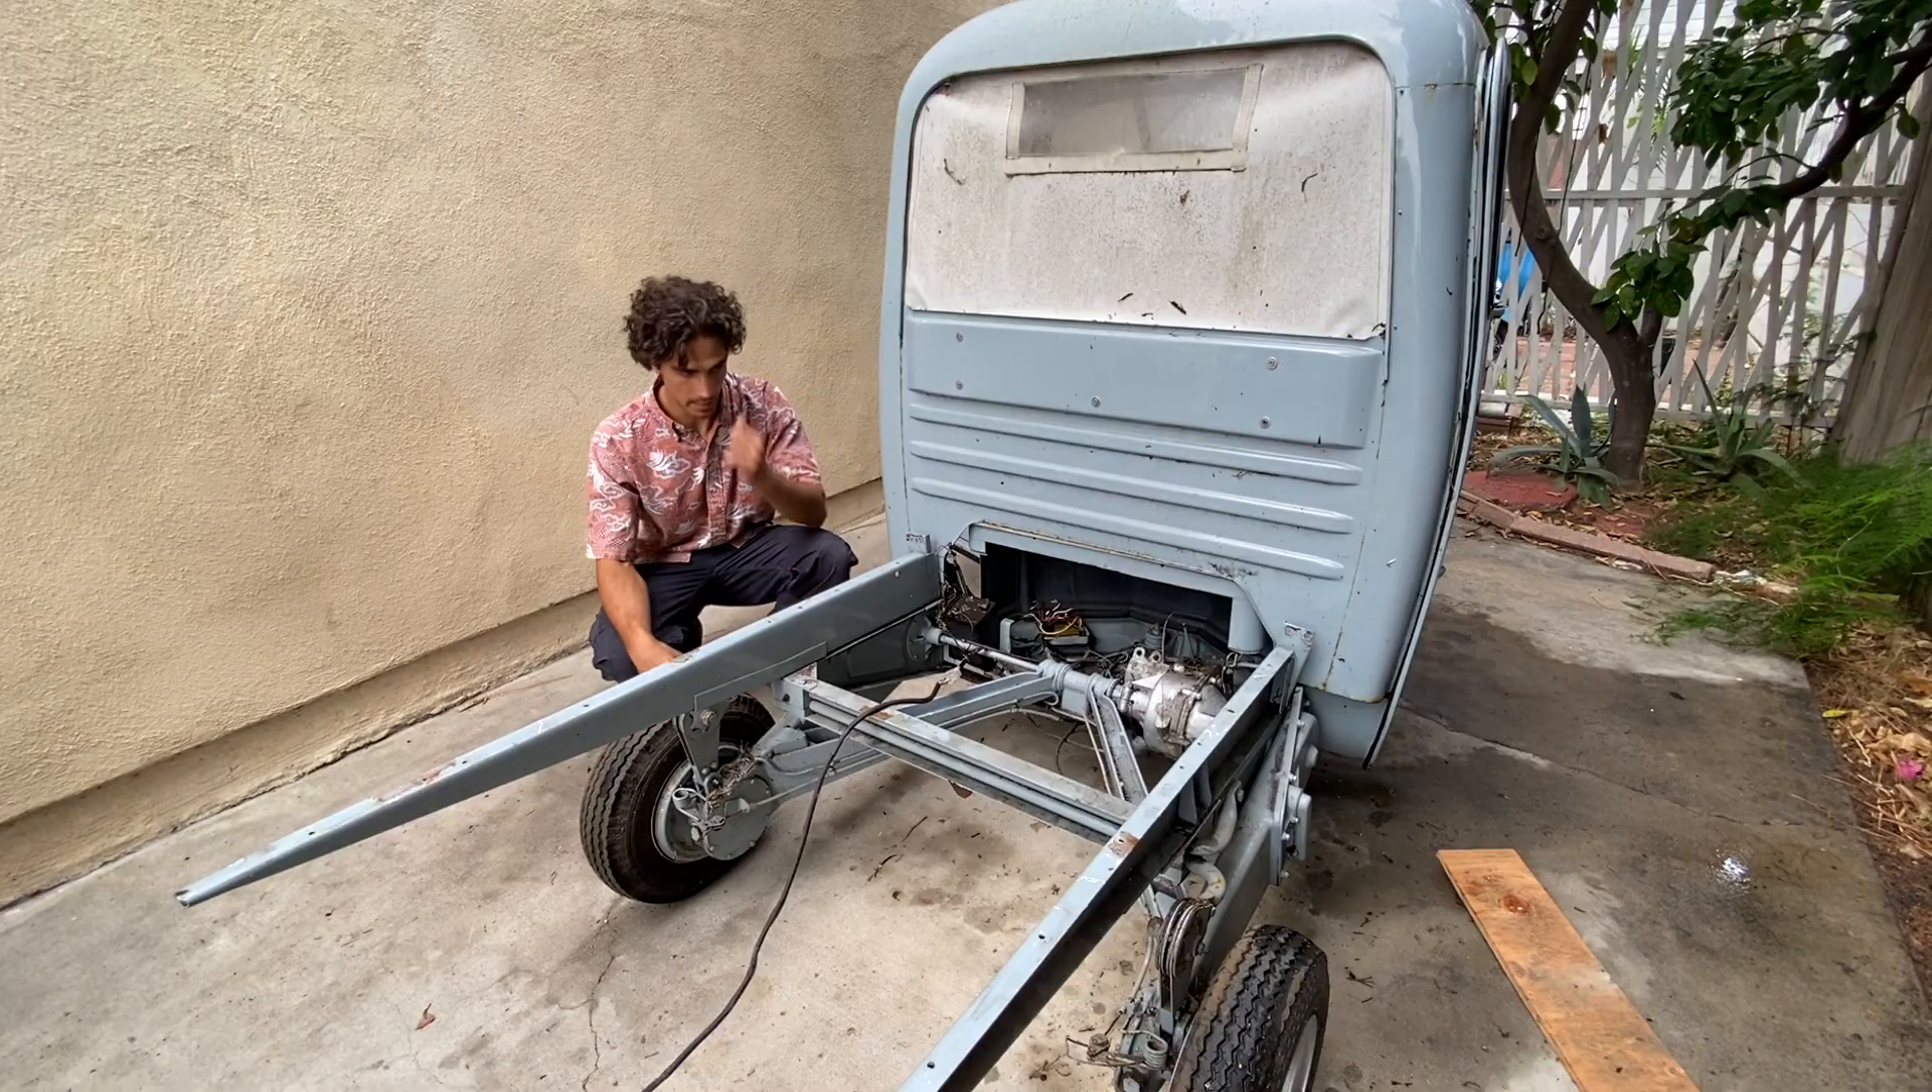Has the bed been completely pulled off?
Yes.